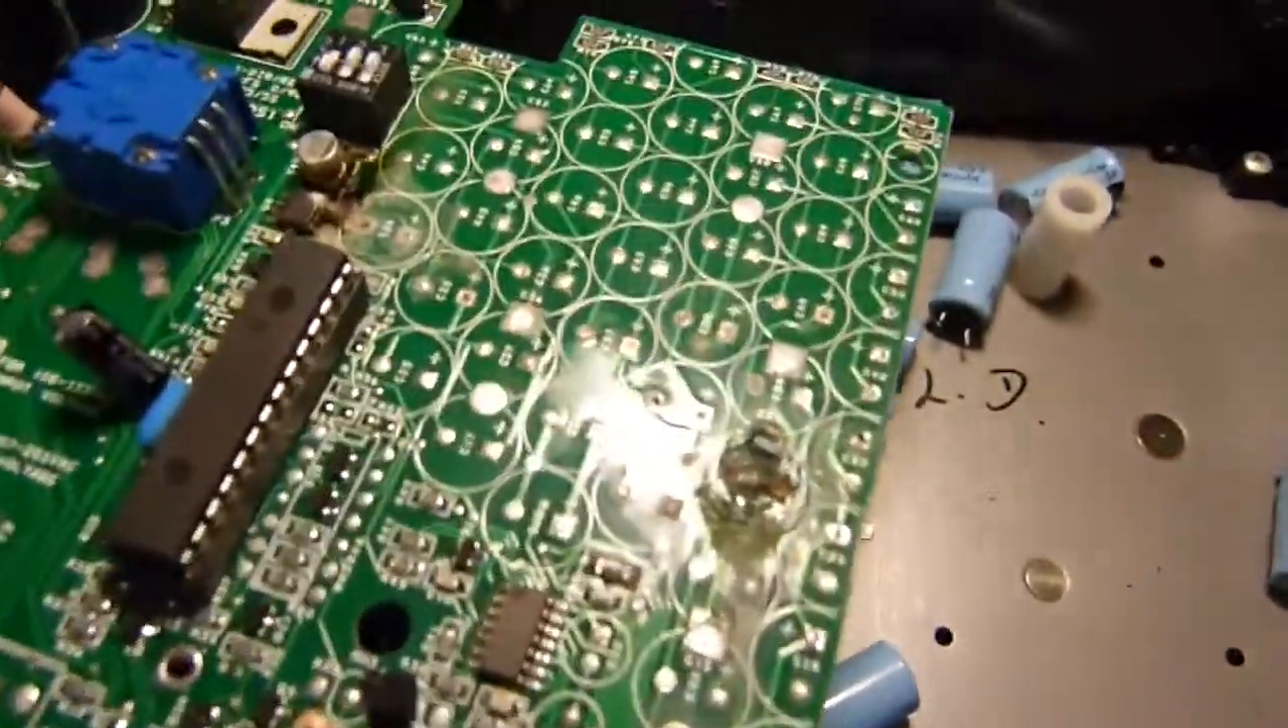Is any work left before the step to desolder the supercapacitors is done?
No.